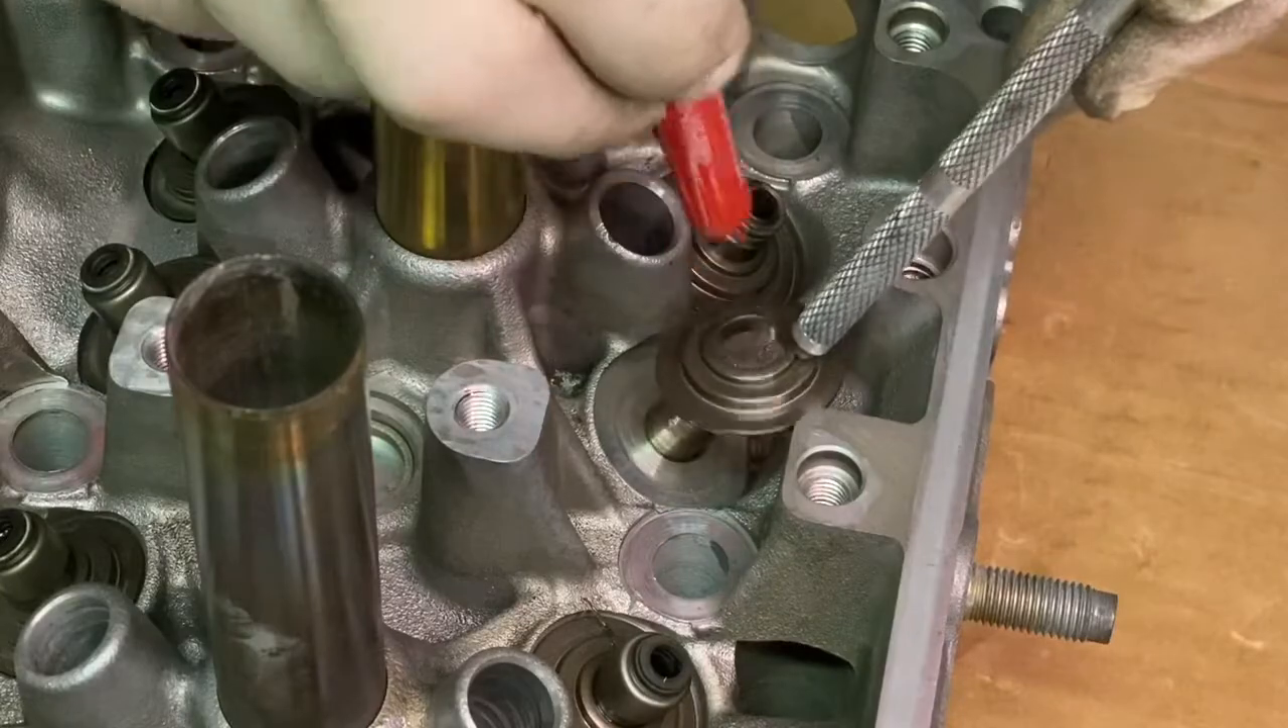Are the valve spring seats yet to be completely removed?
Yes.